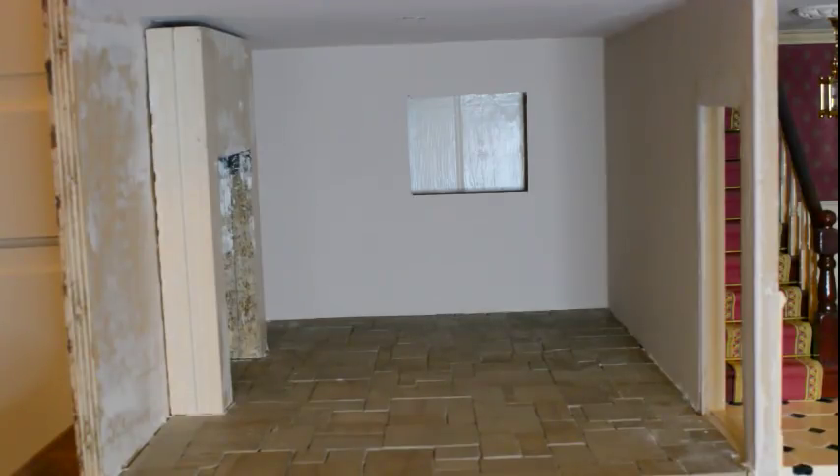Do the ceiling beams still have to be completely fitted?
Yes.